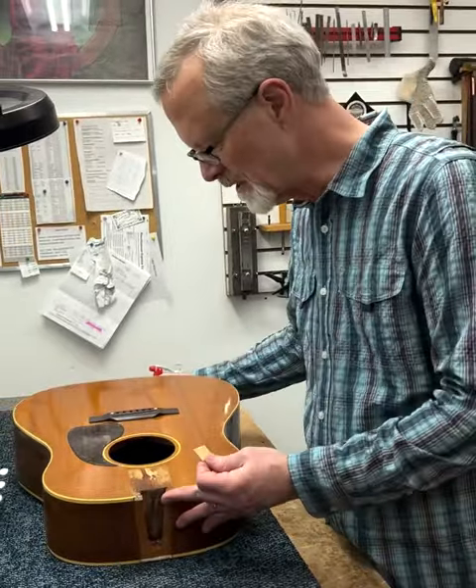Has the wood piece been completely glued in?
No.